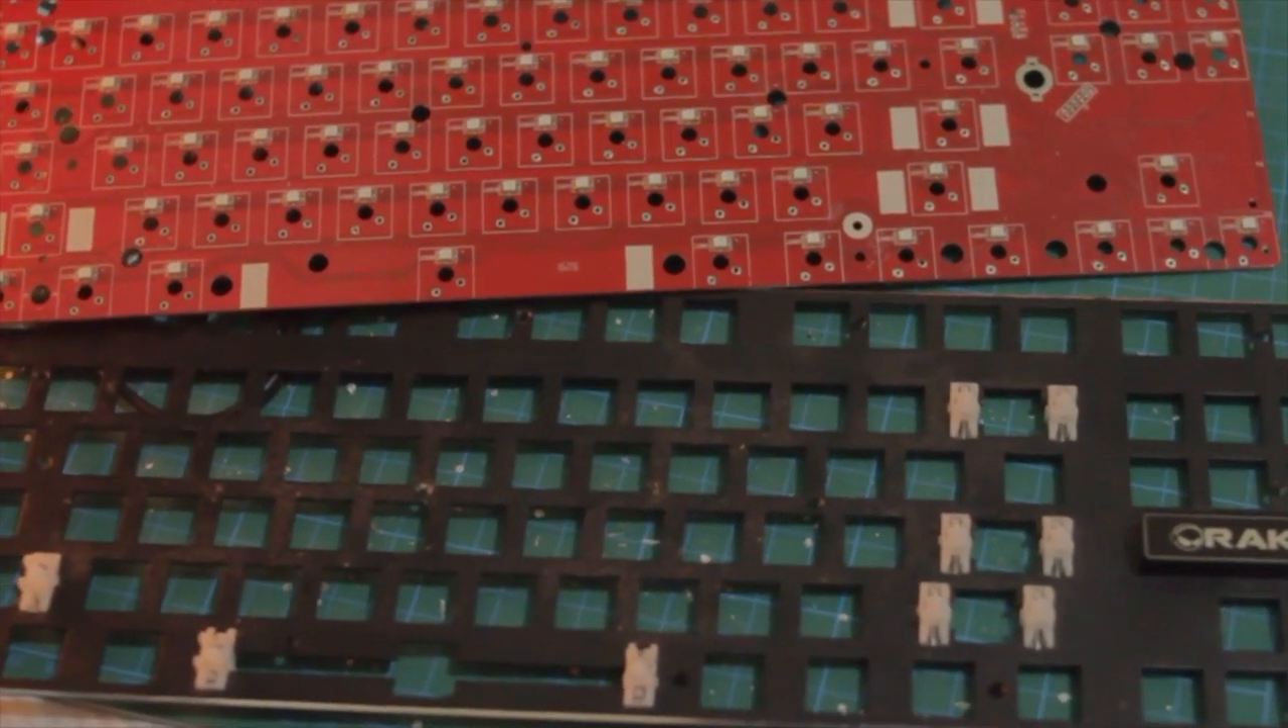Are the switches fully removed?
Yes.